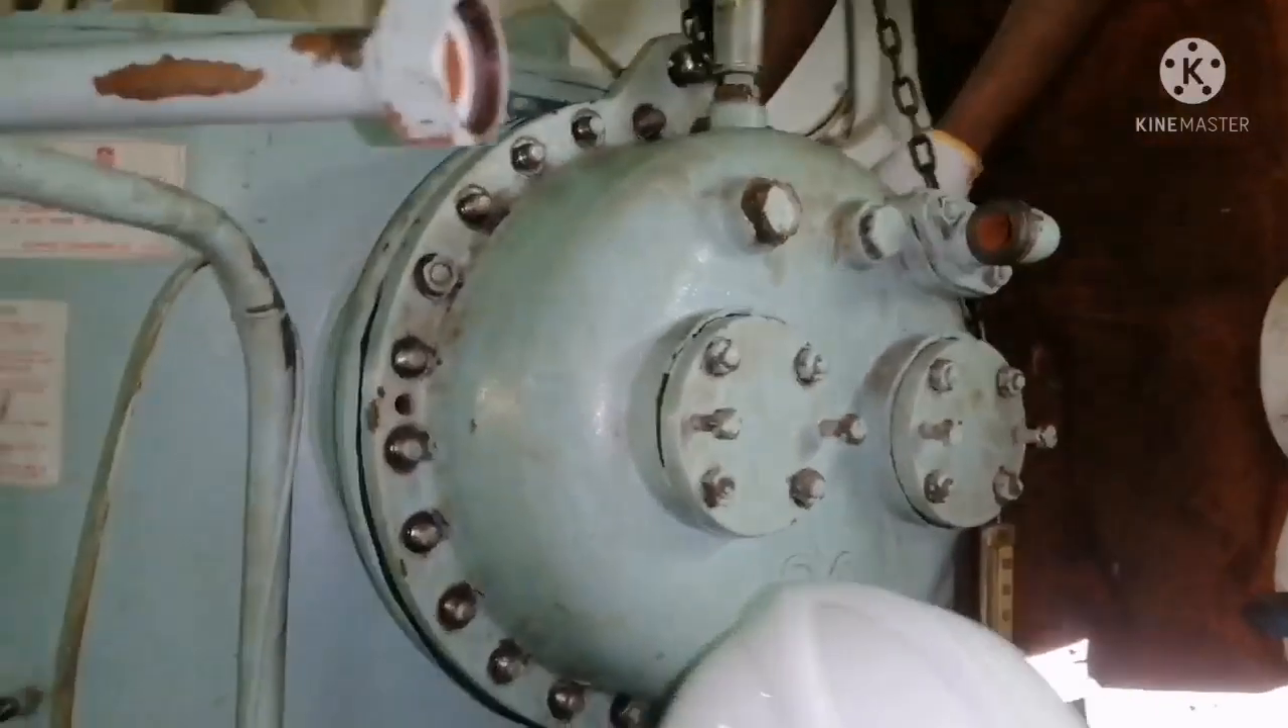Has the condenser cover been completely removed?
No.